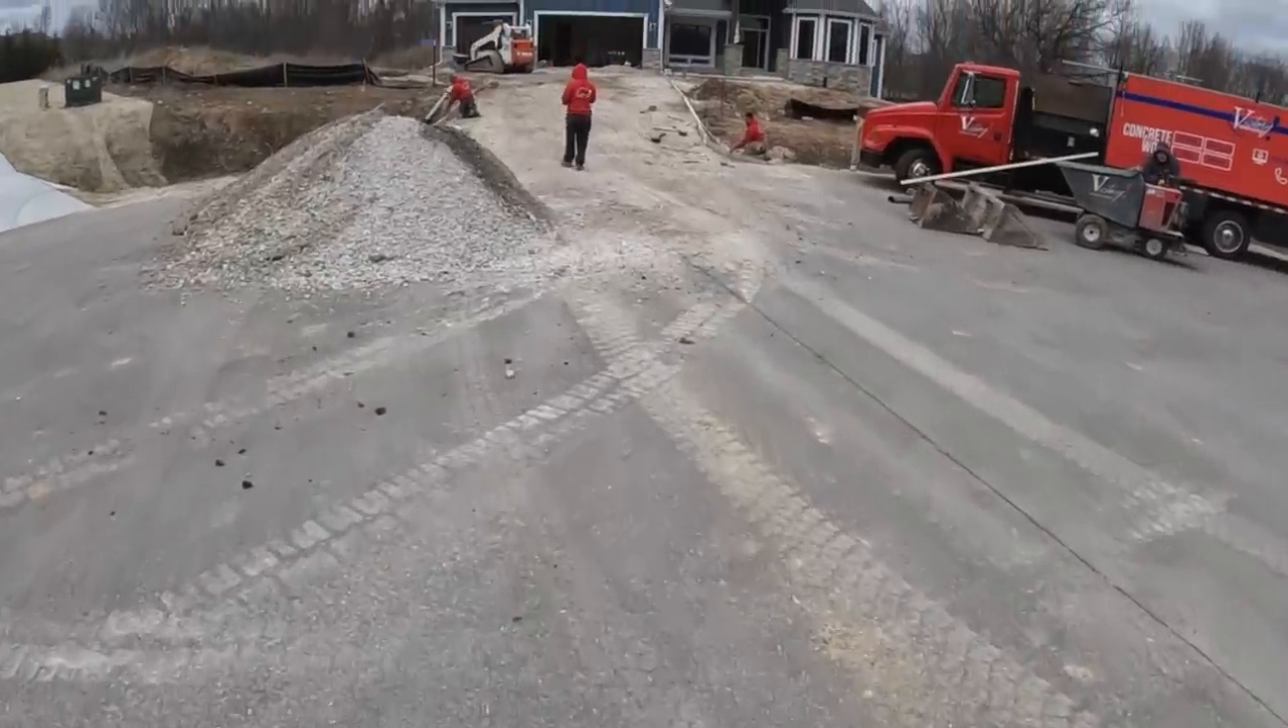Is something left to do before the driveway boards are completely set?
Yes.